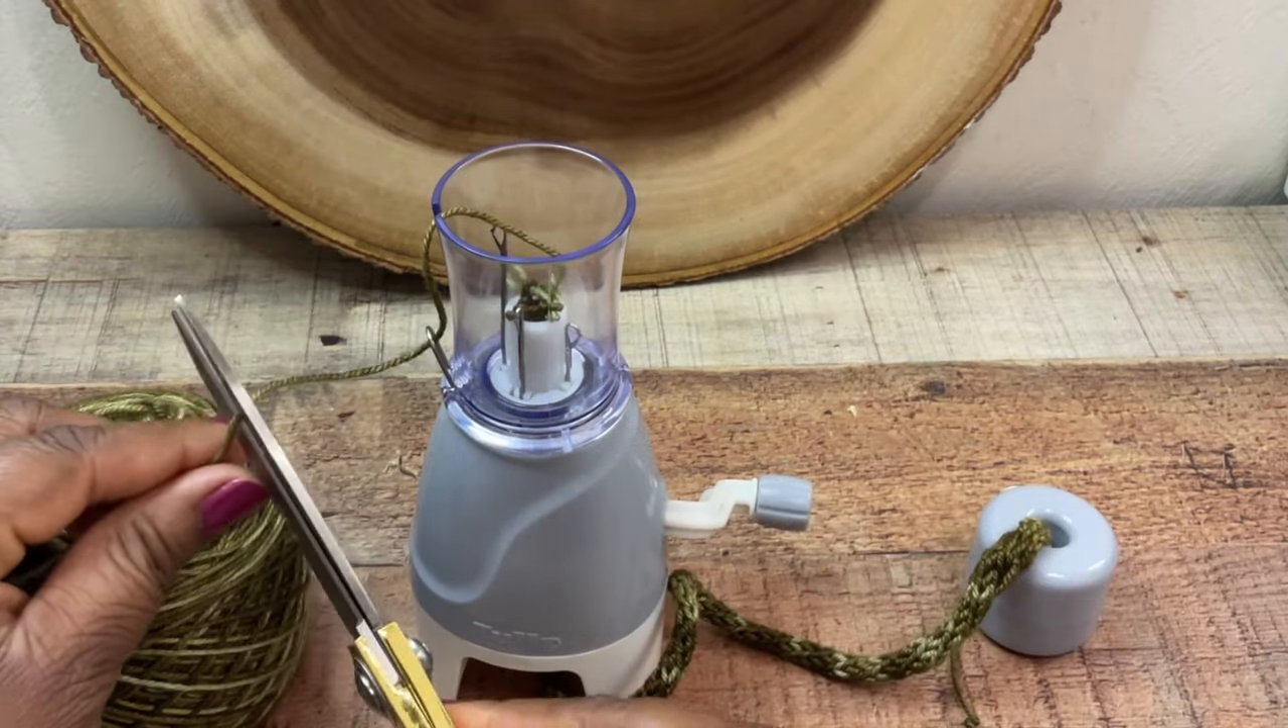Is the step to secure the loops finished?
No.